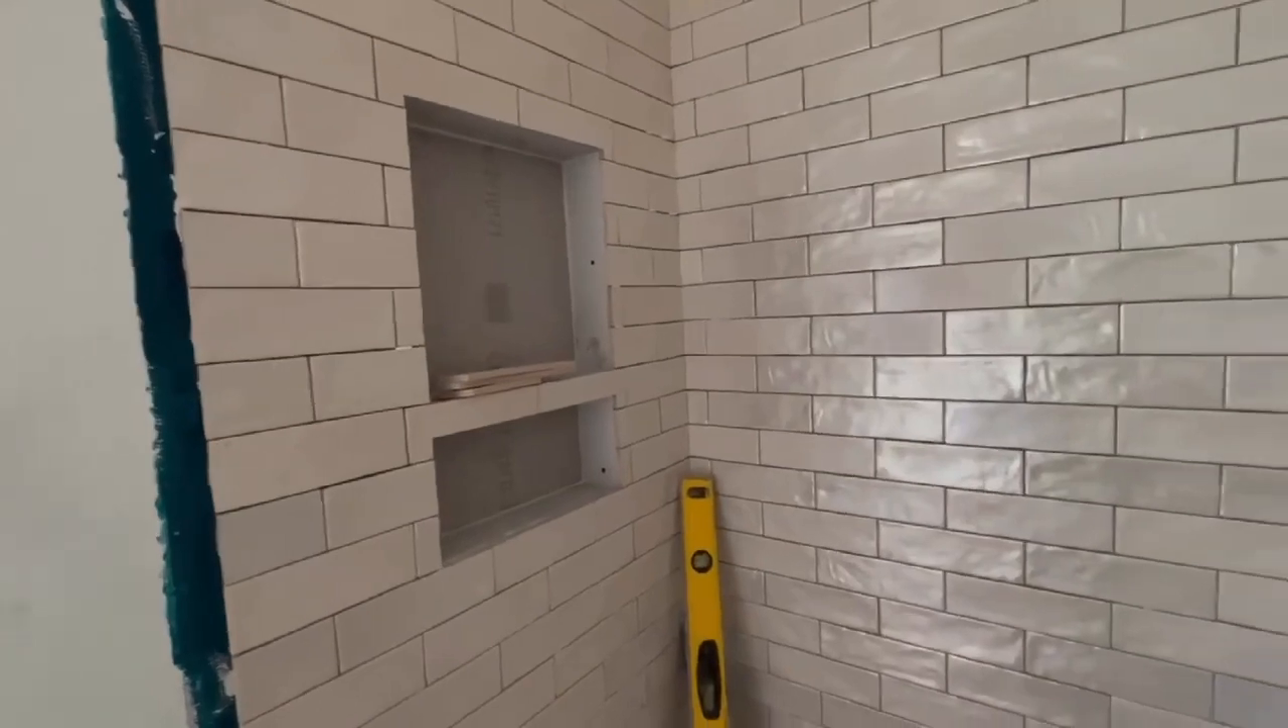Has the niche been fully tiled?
No.